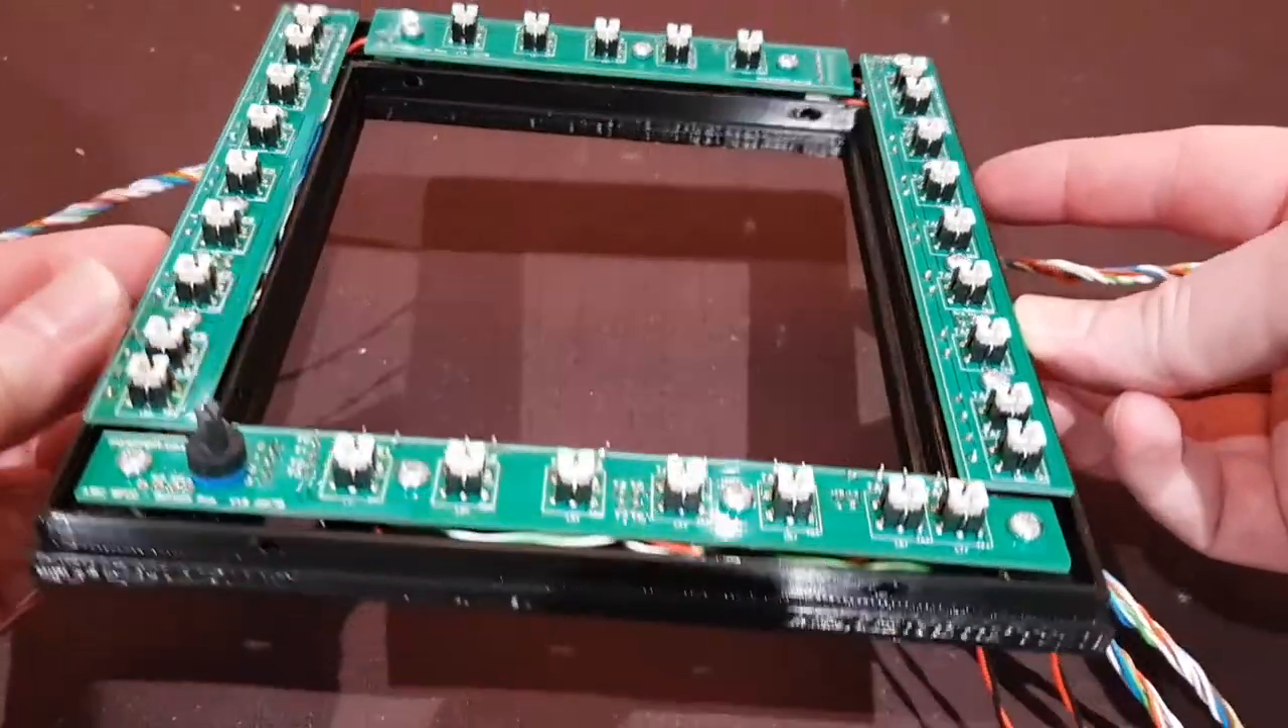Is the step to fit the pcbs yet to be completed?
No.